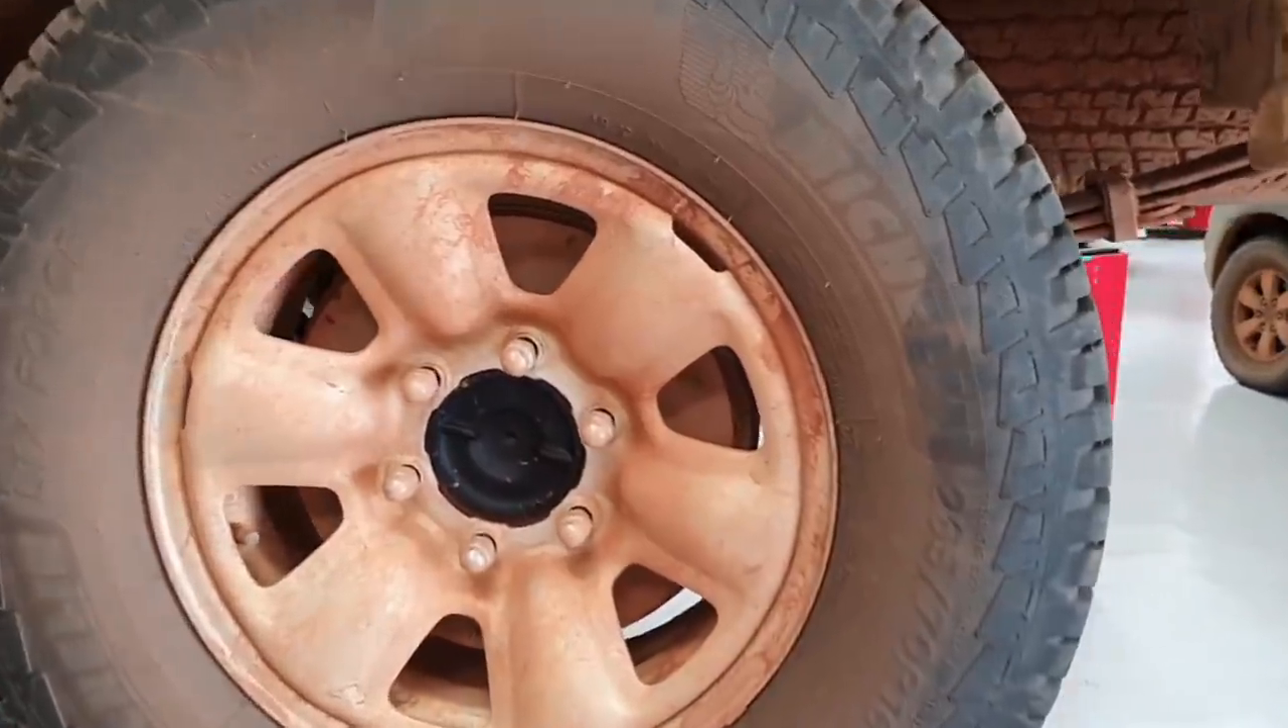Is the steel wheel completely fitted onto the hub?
Yes.